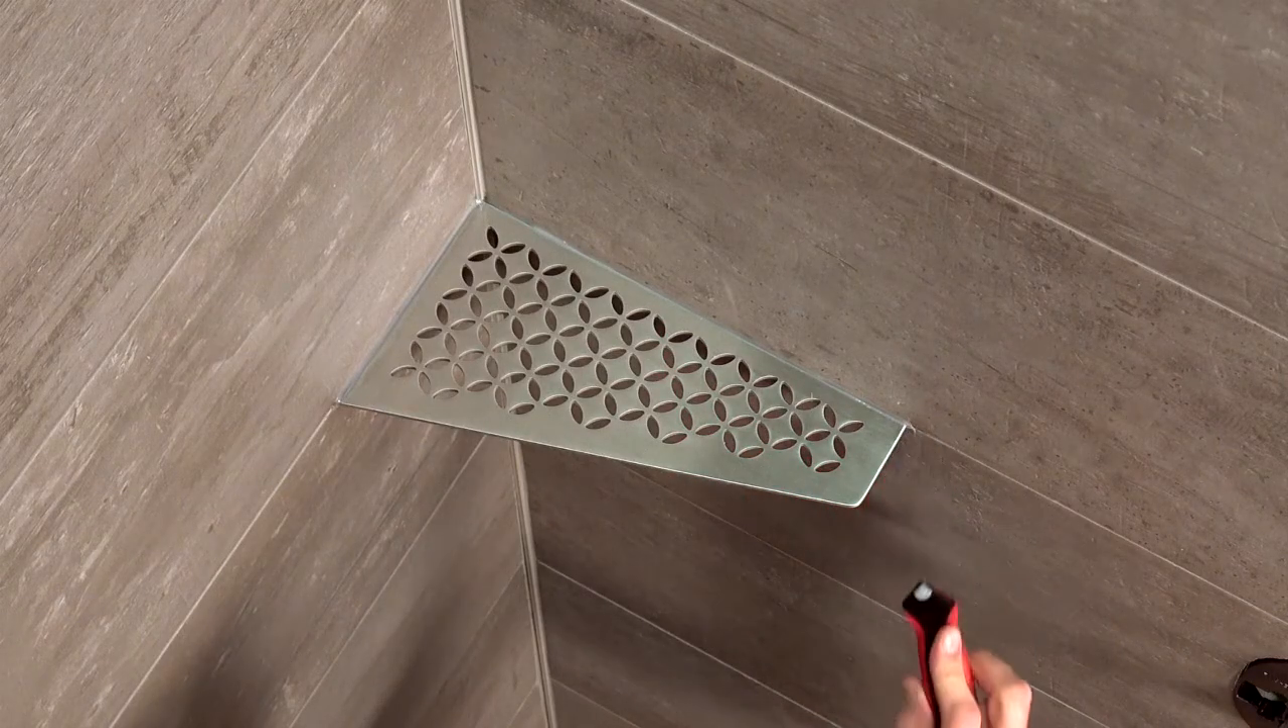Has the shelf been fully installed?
Yes.